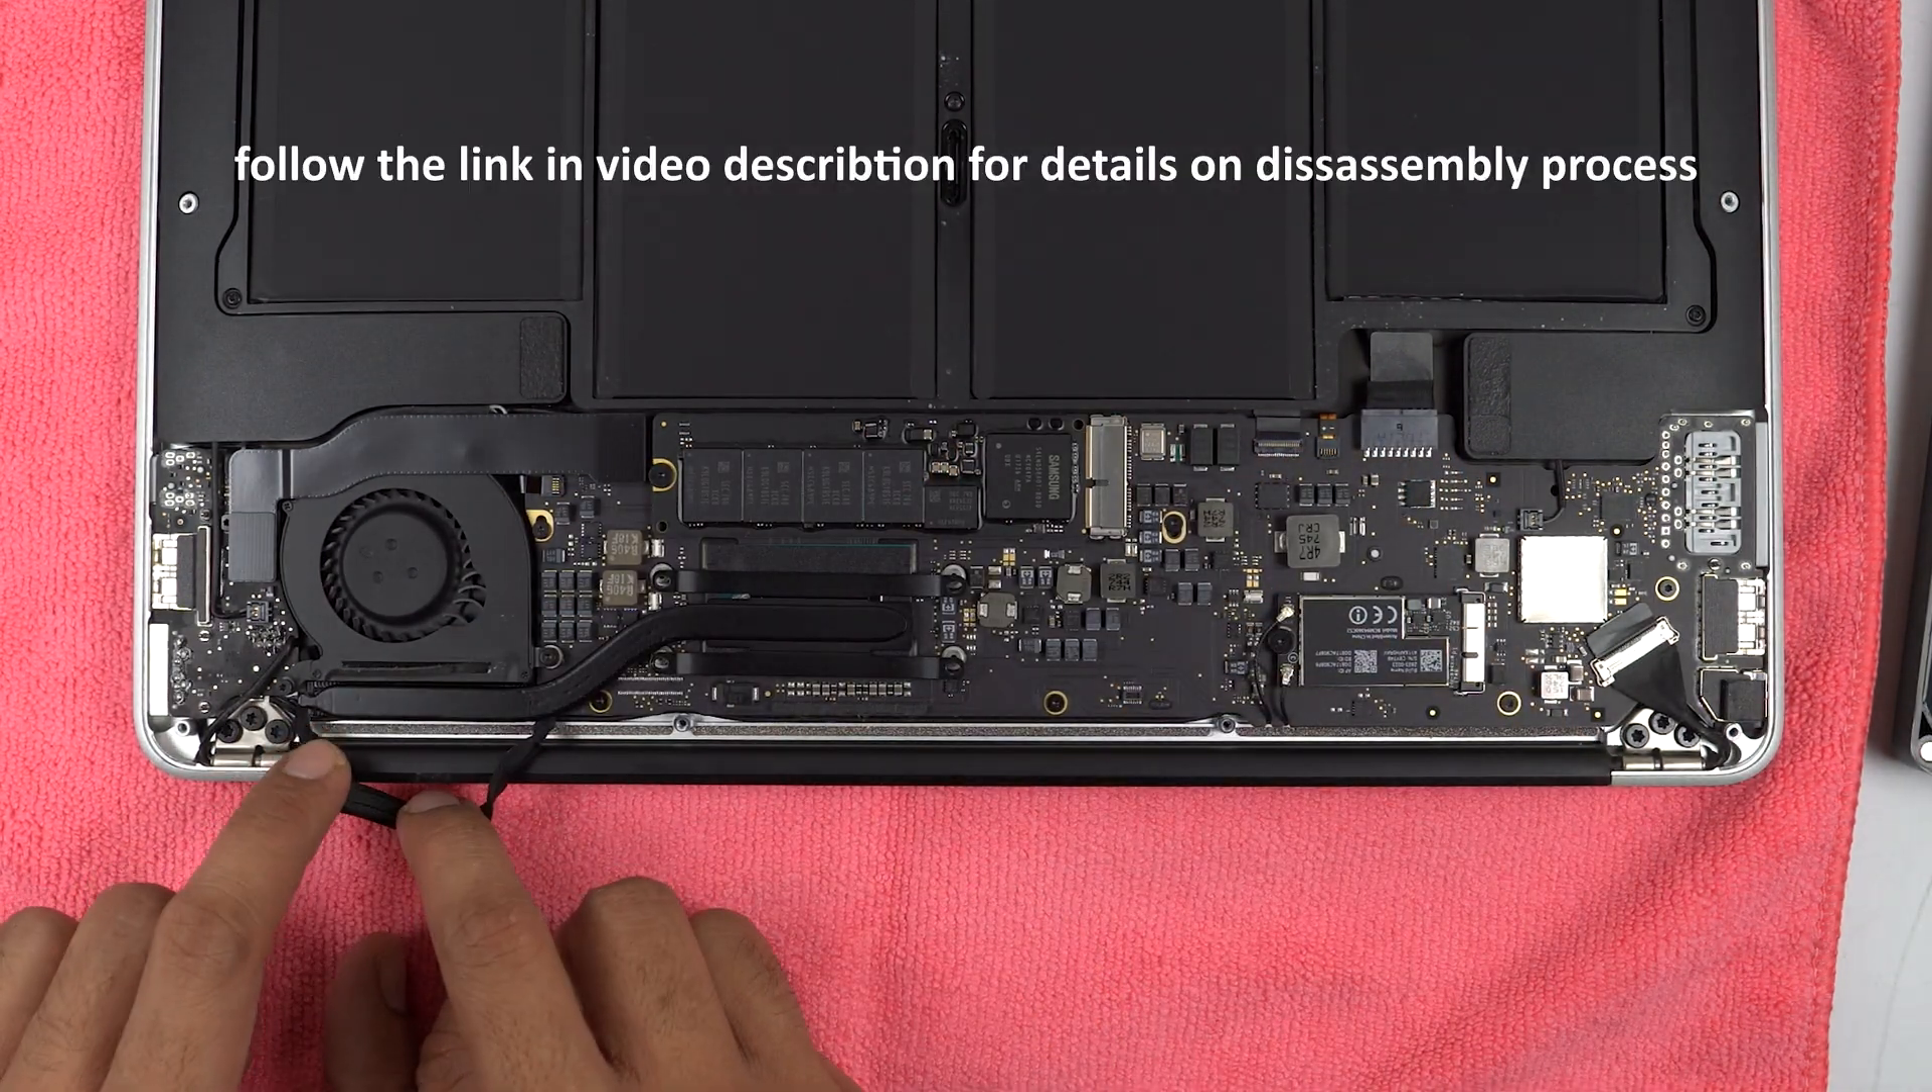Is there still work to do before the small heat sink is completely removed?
Yes.